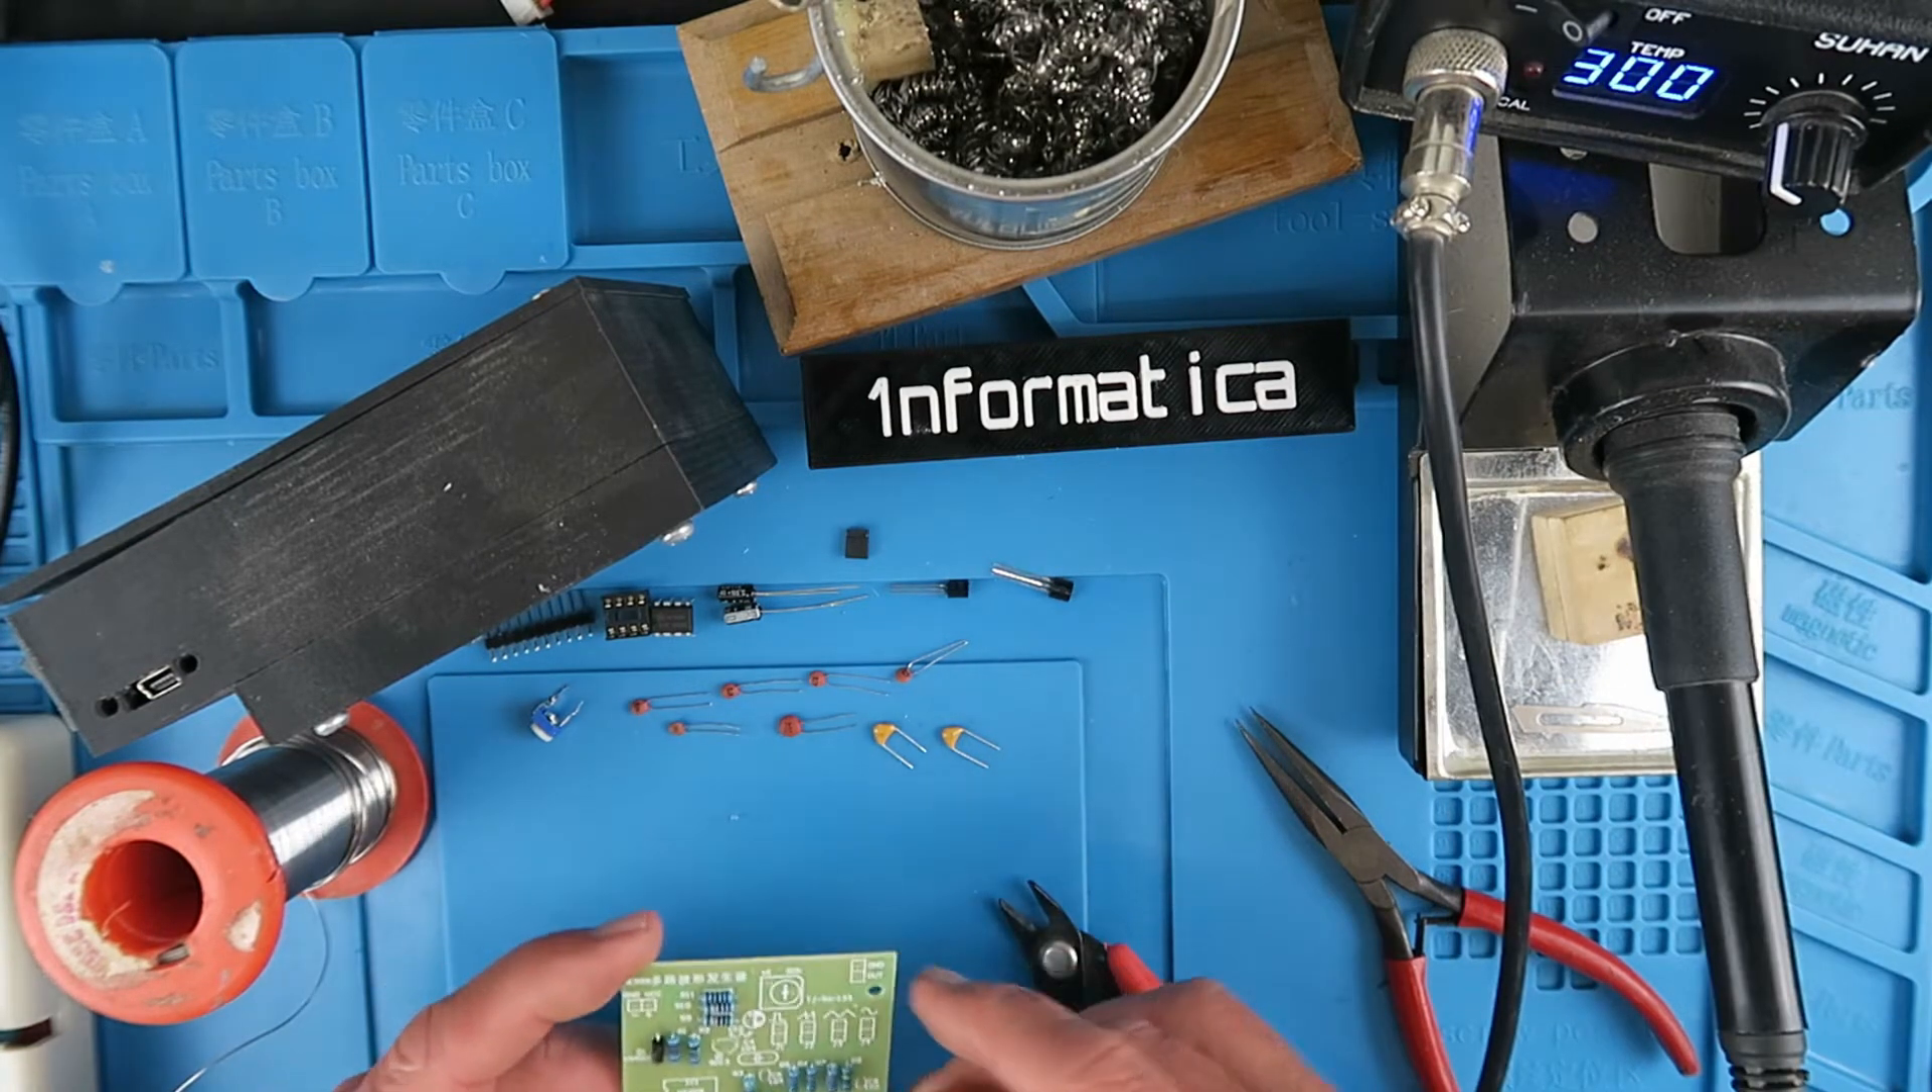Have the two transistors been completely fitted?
No.